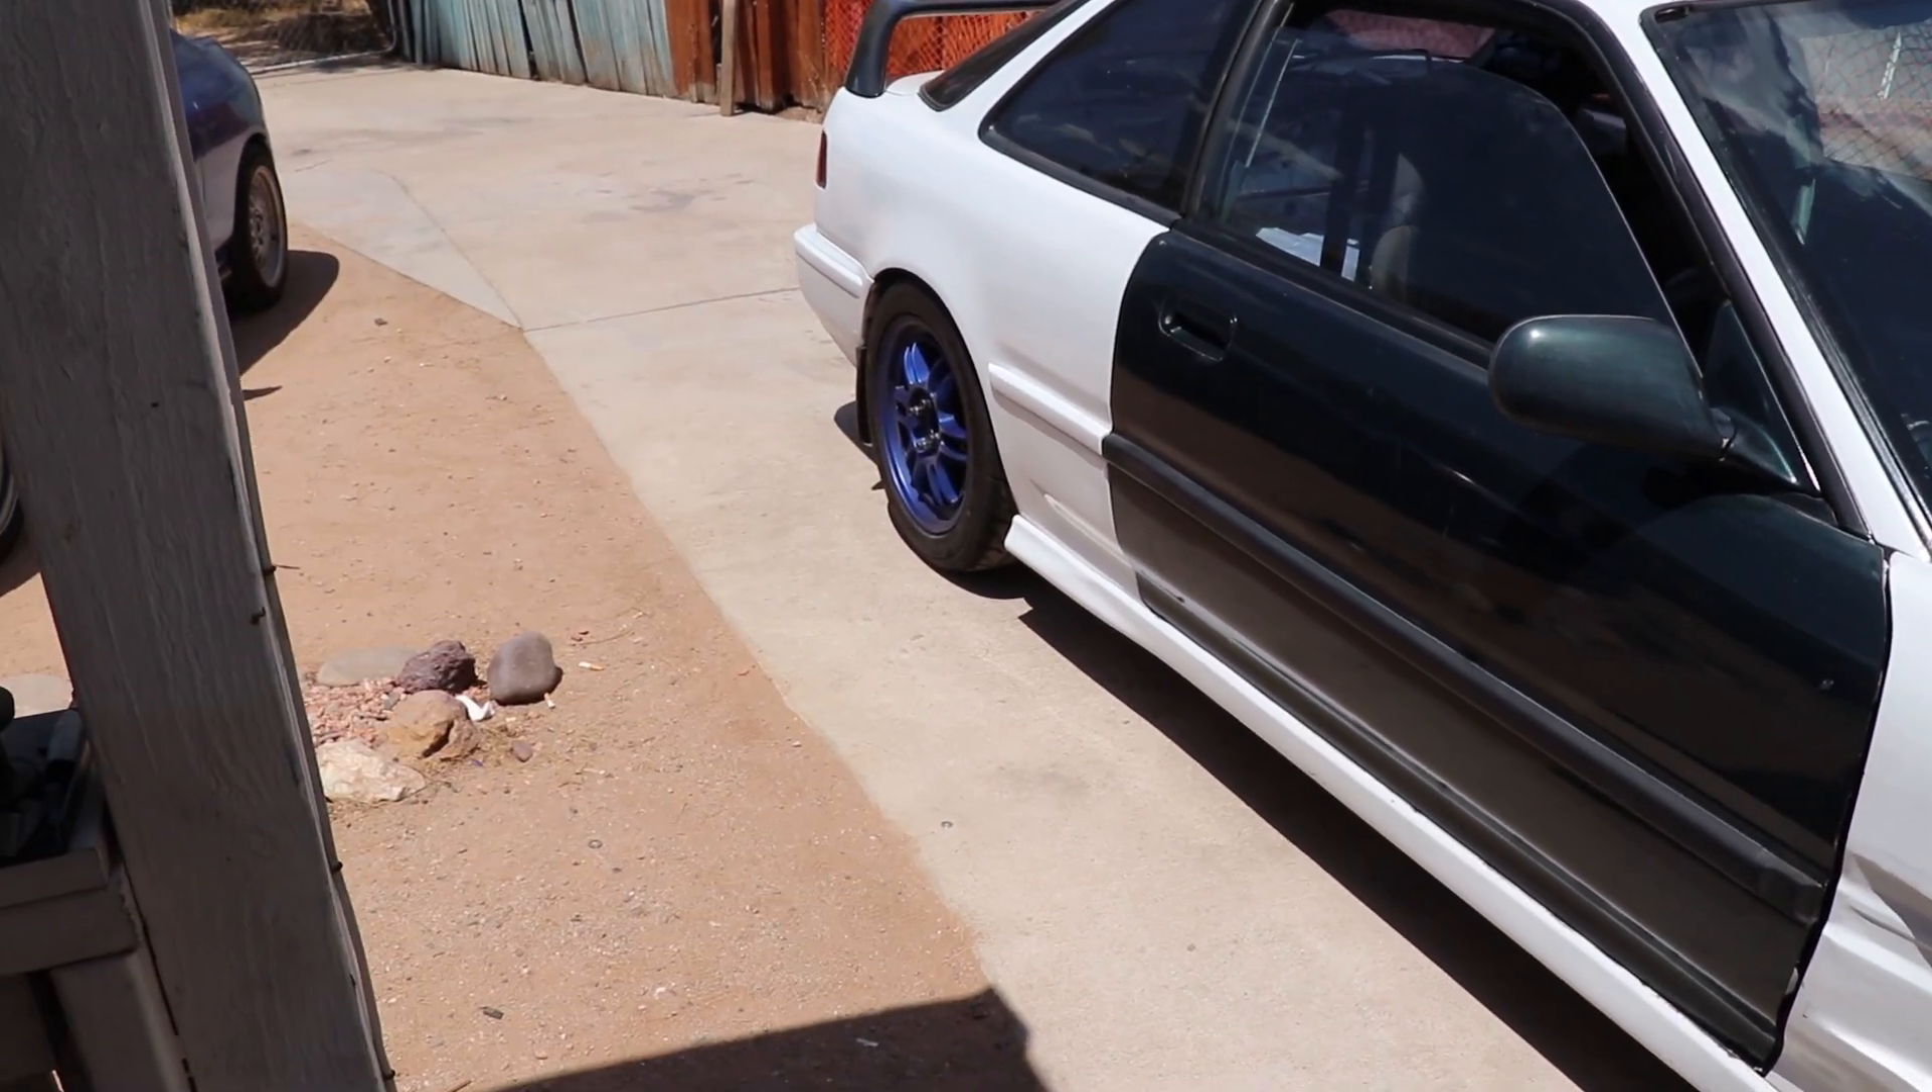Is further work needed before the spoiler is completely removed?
Yes.